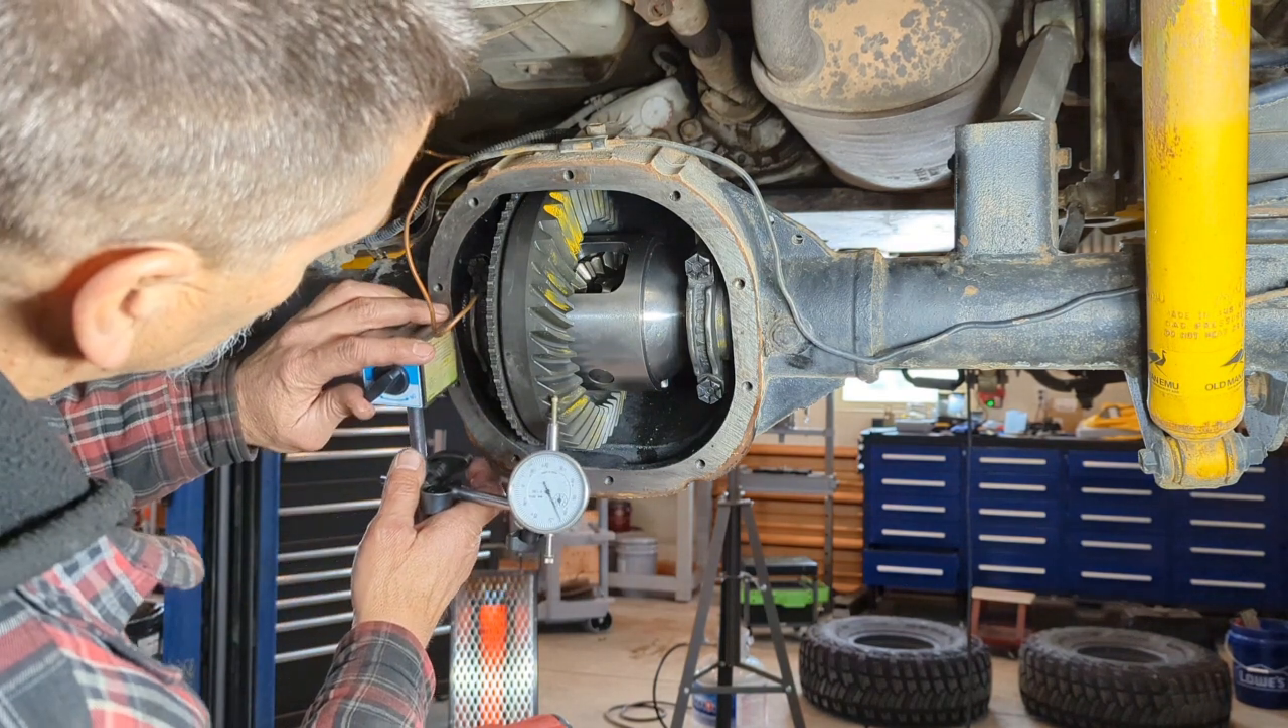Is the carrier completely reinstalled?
Yes.